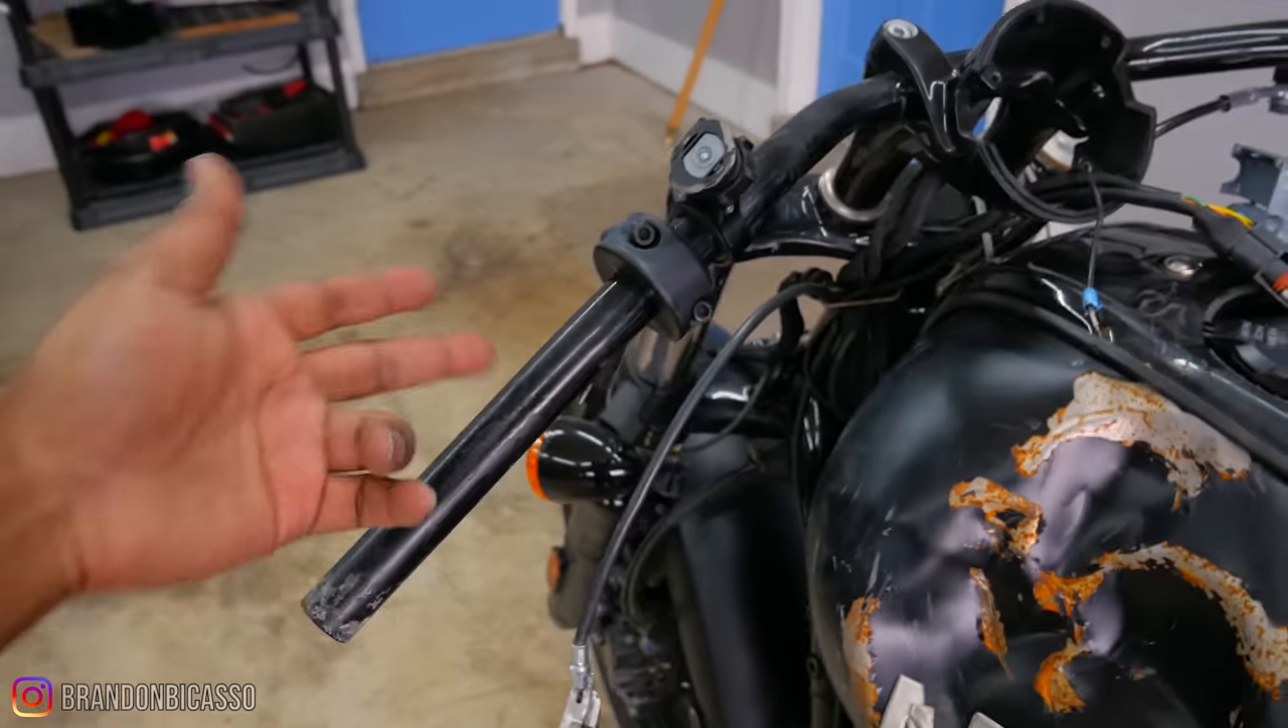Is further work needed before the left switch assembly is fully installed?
Yes.